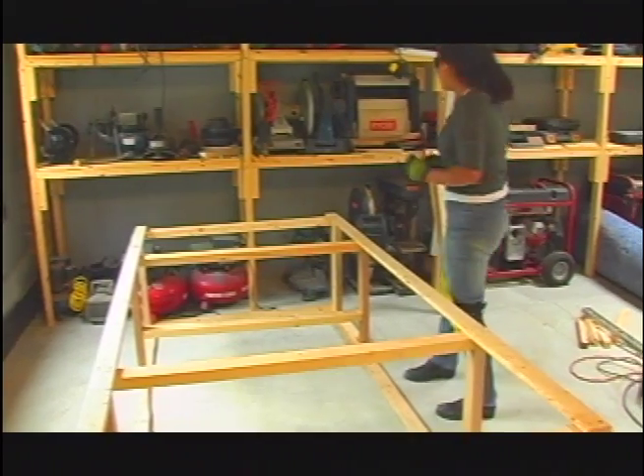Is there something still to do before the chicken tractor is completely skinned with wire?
Yes.